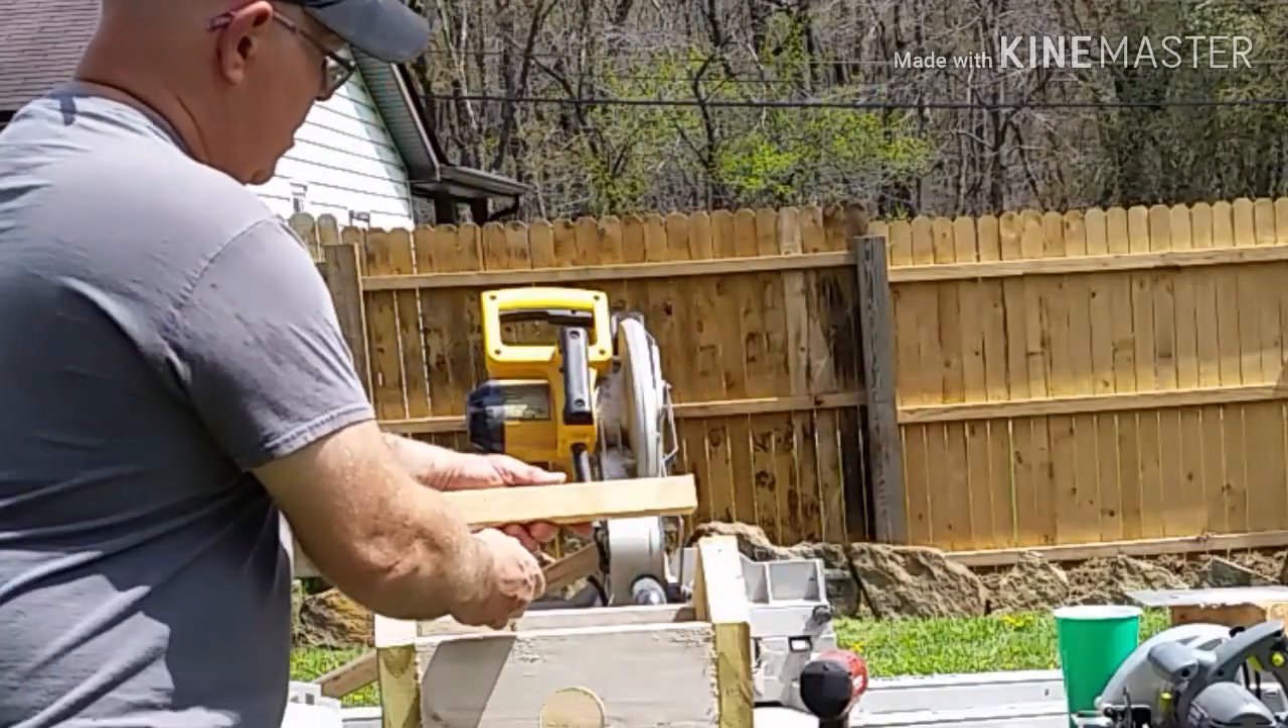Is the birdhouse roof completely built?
No.